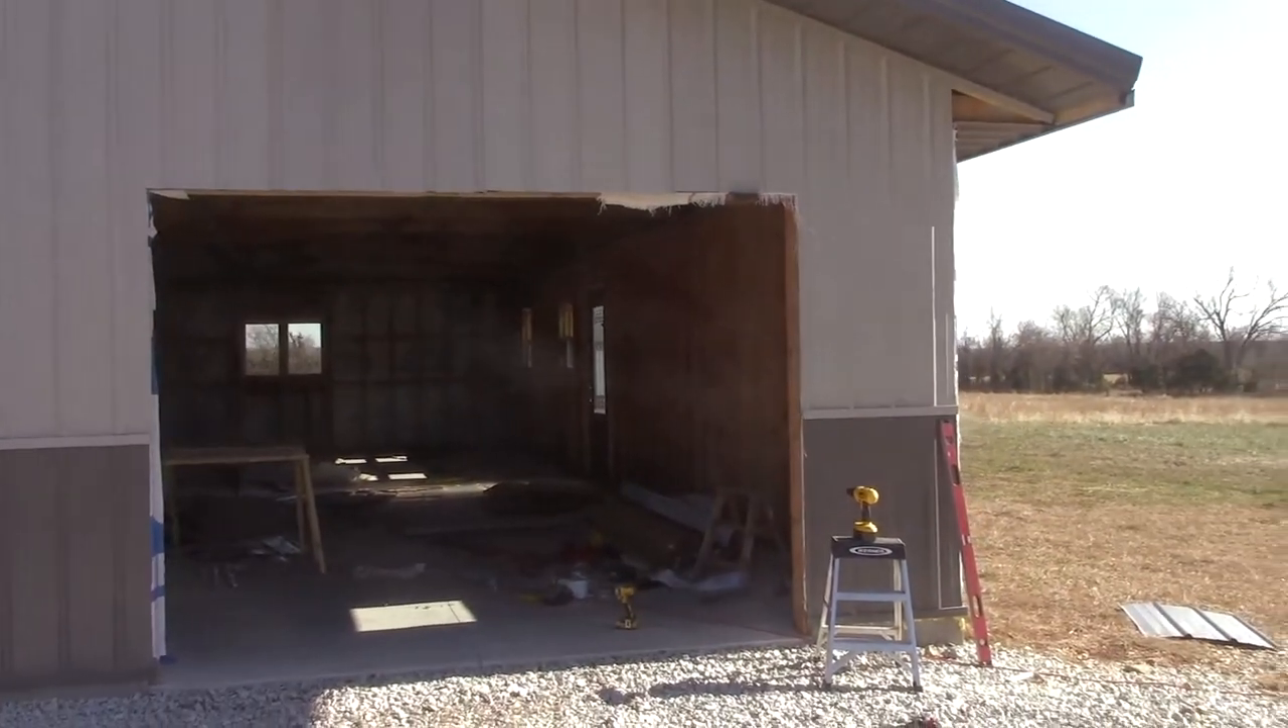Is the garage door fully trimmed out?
No.